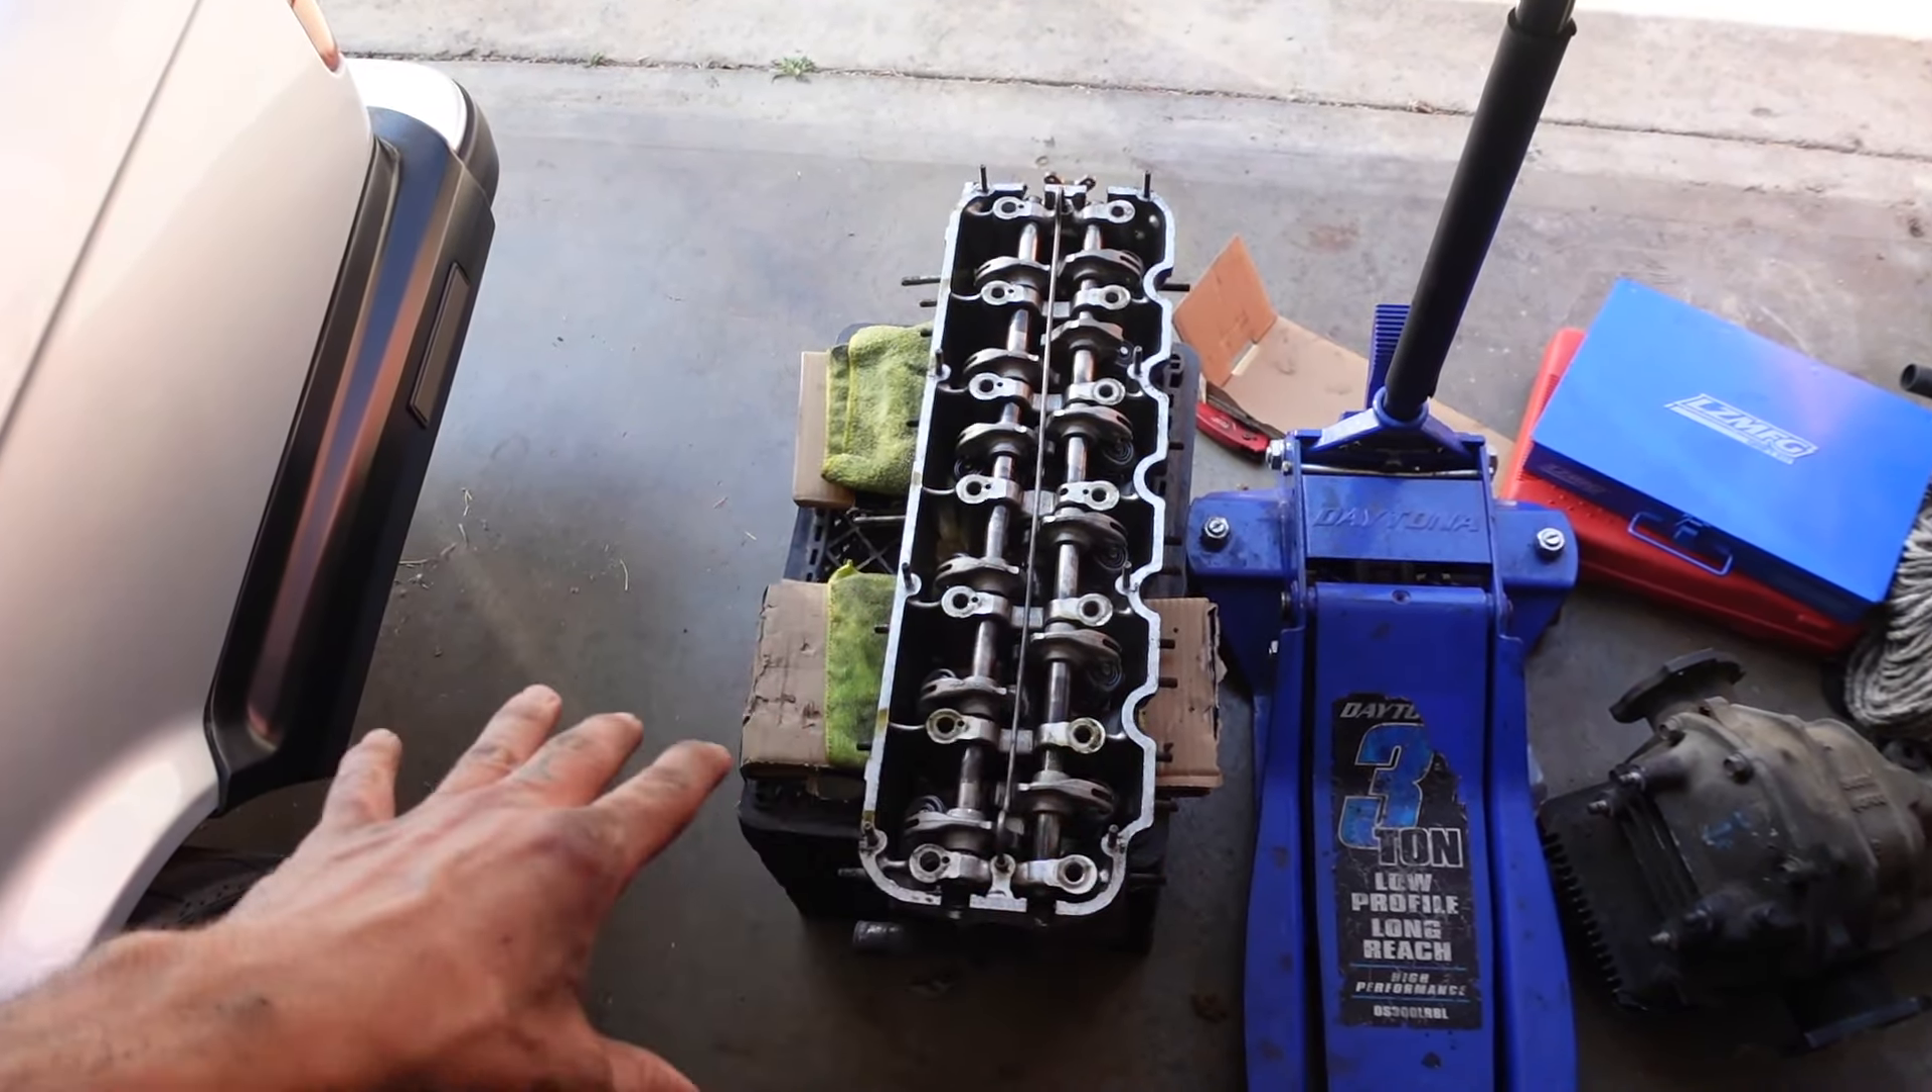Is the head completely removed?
Yes.